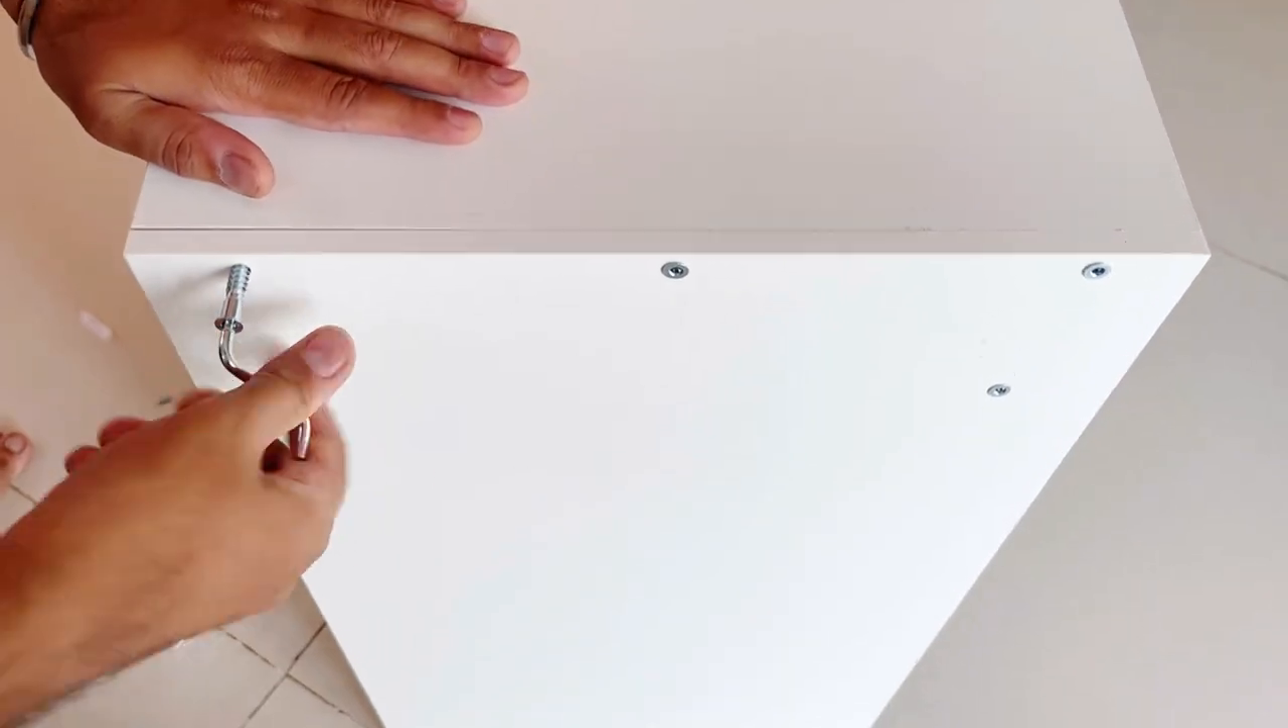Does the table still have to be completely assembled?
Yes.